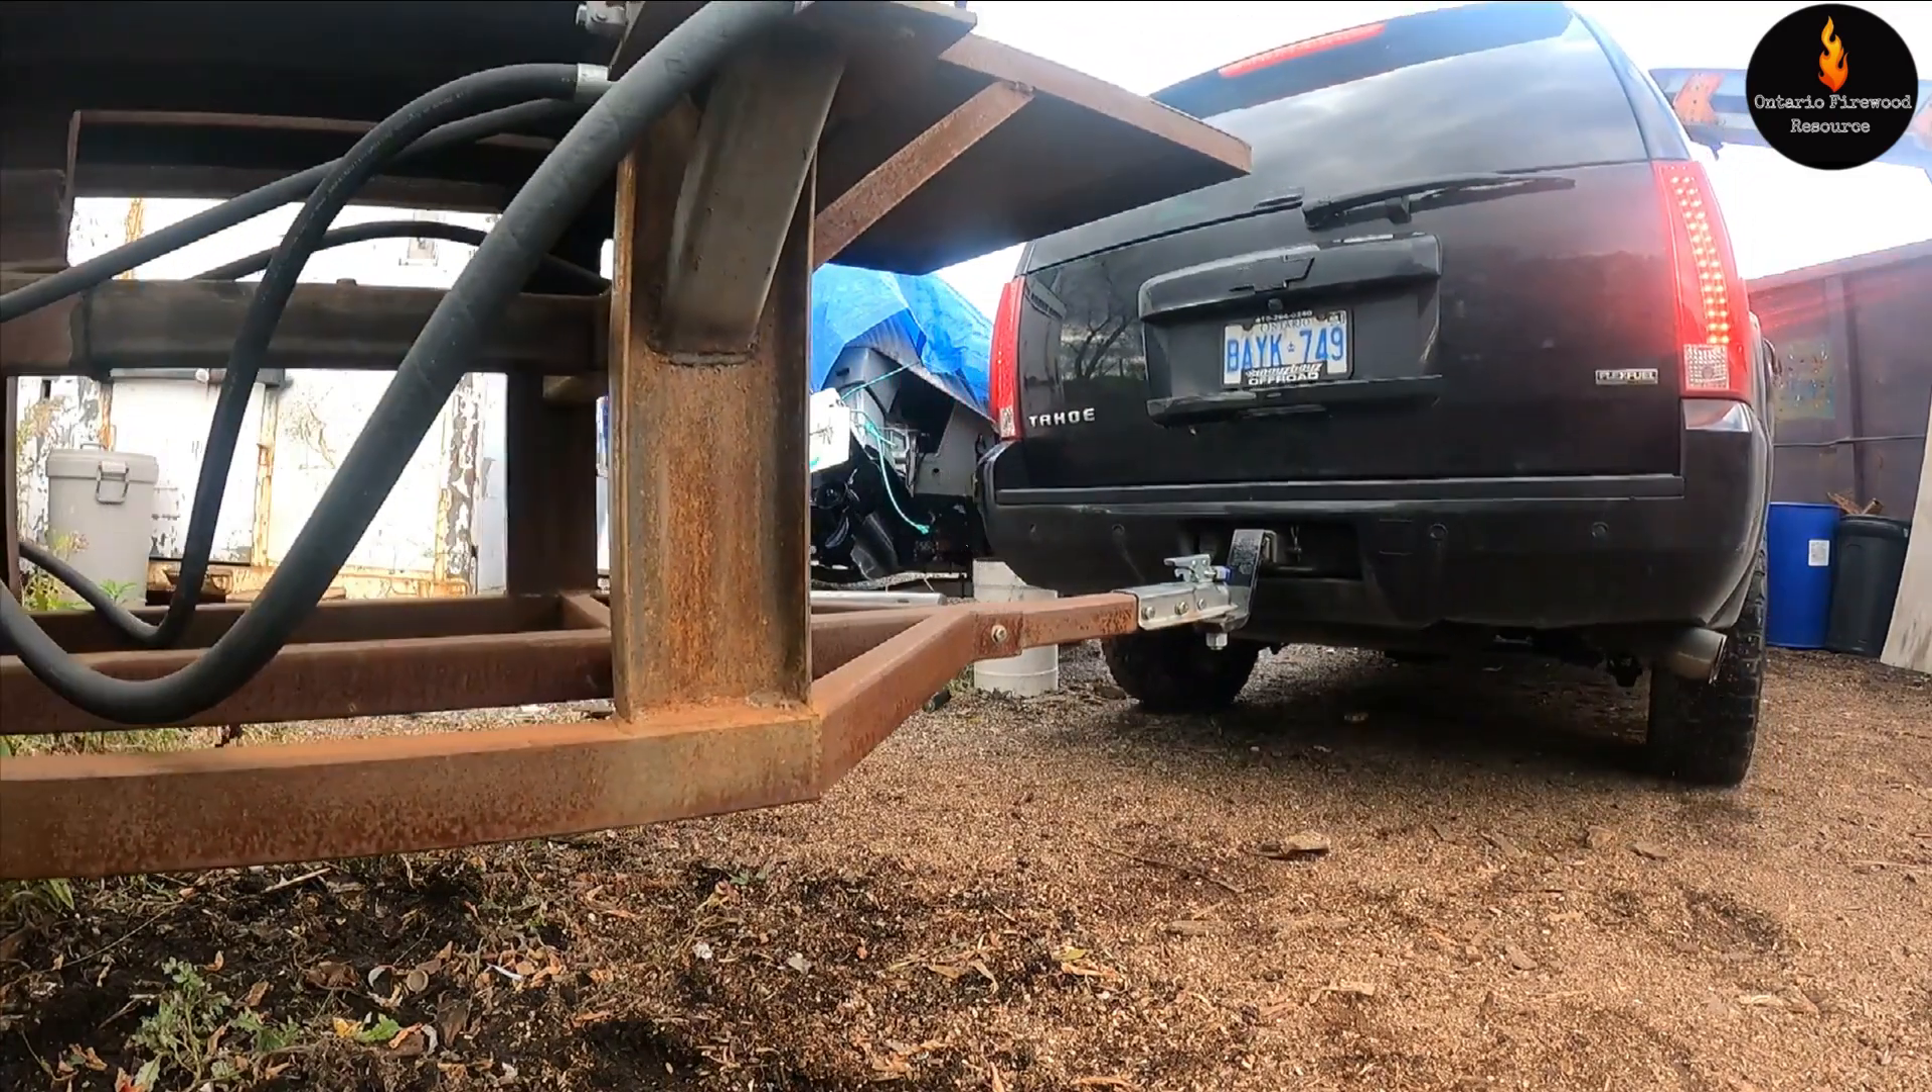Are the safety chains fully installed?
No.